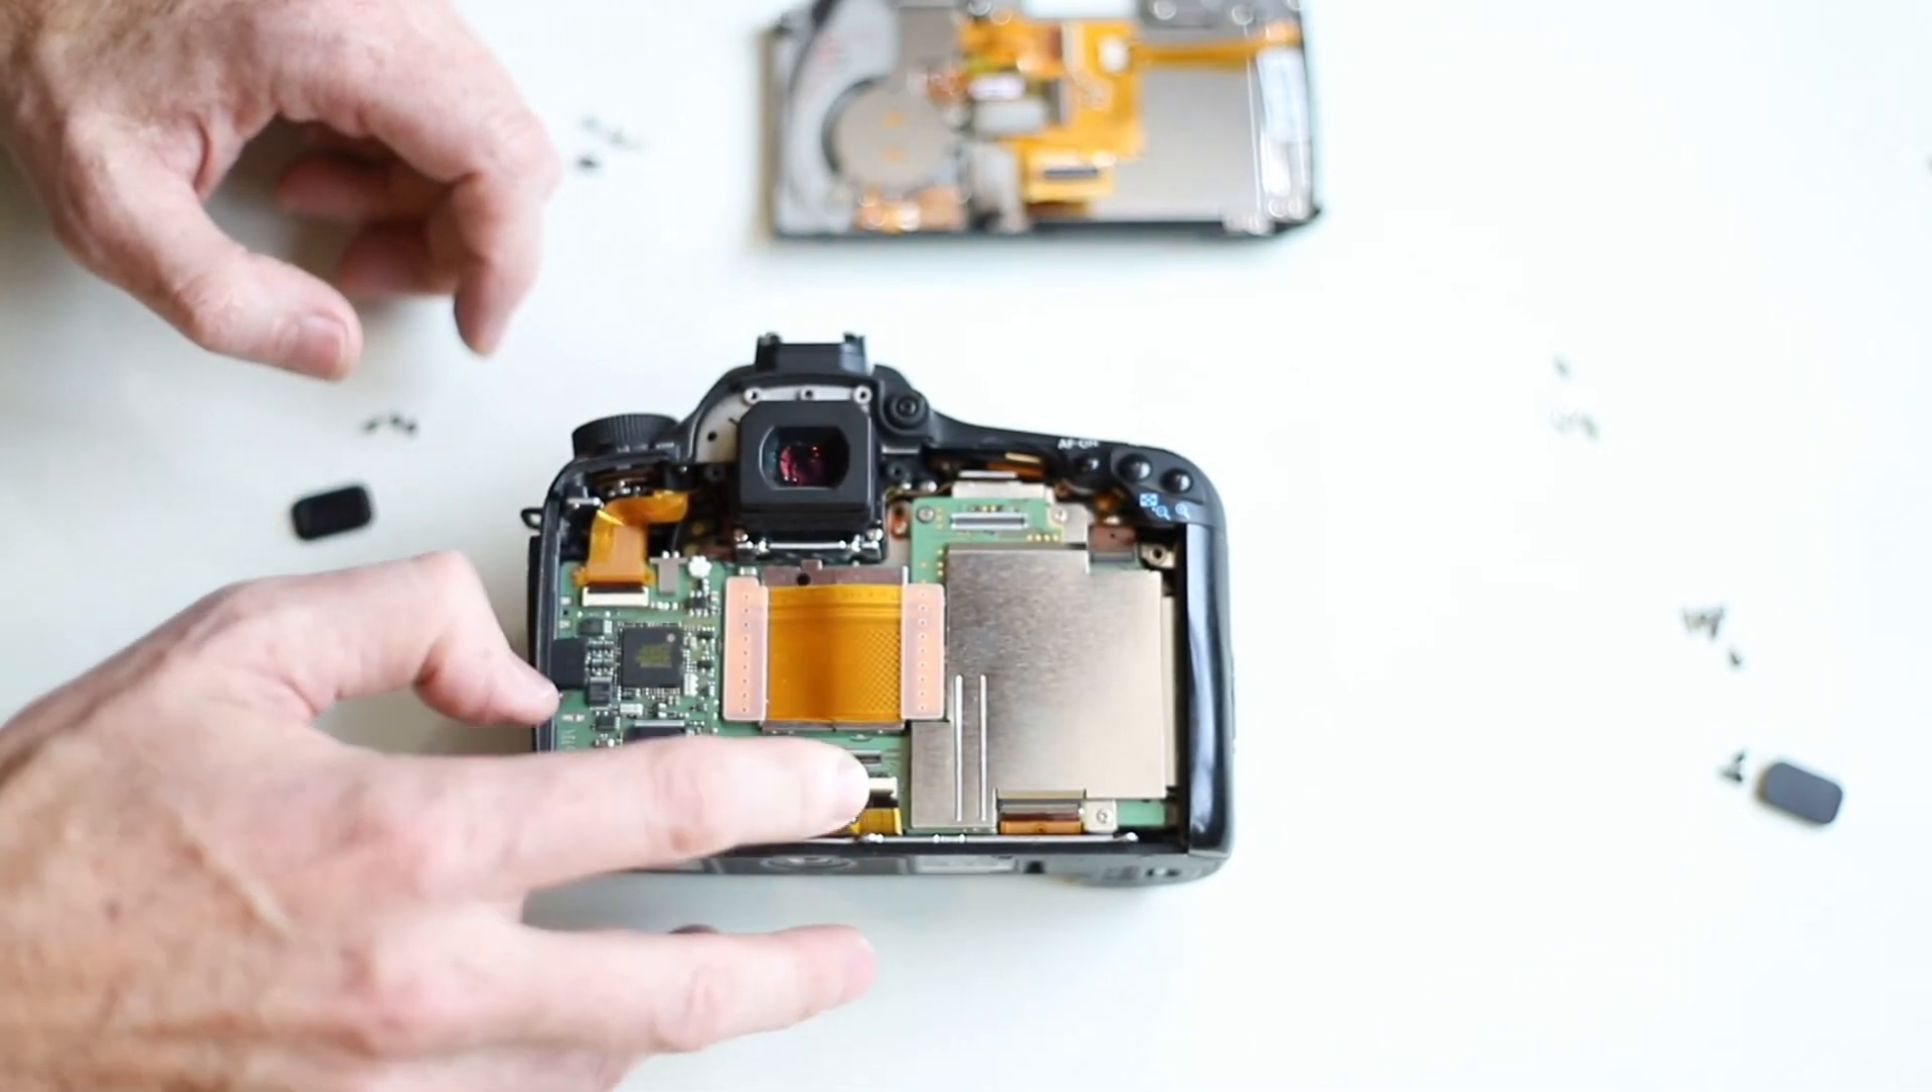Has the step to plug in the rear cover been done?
No.